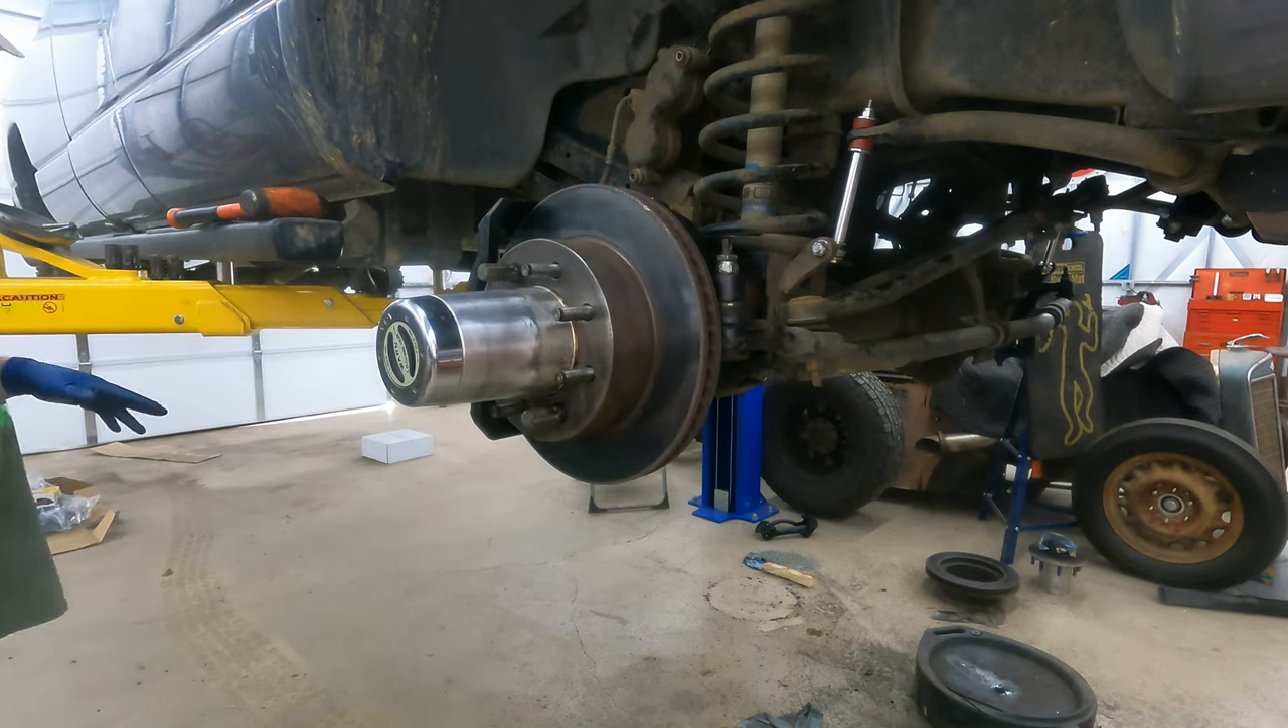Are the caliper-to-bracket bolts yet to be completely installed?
Yes.